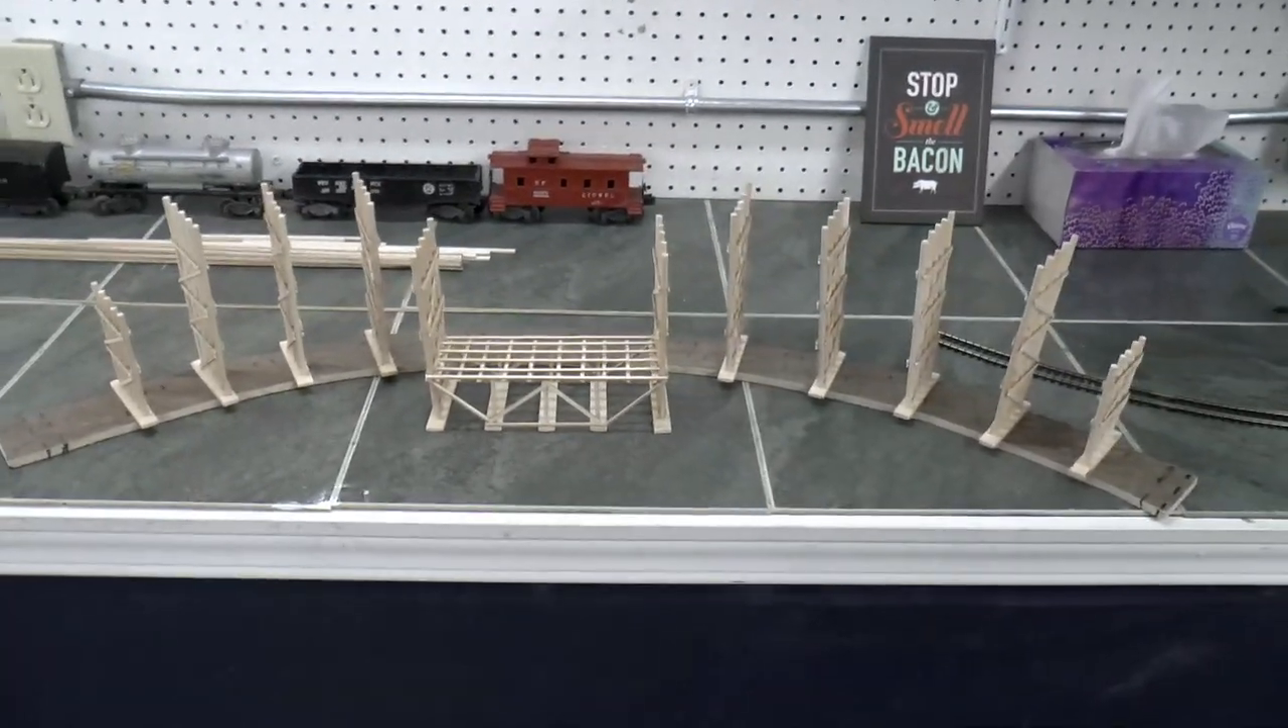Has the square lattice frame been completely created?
Yes.